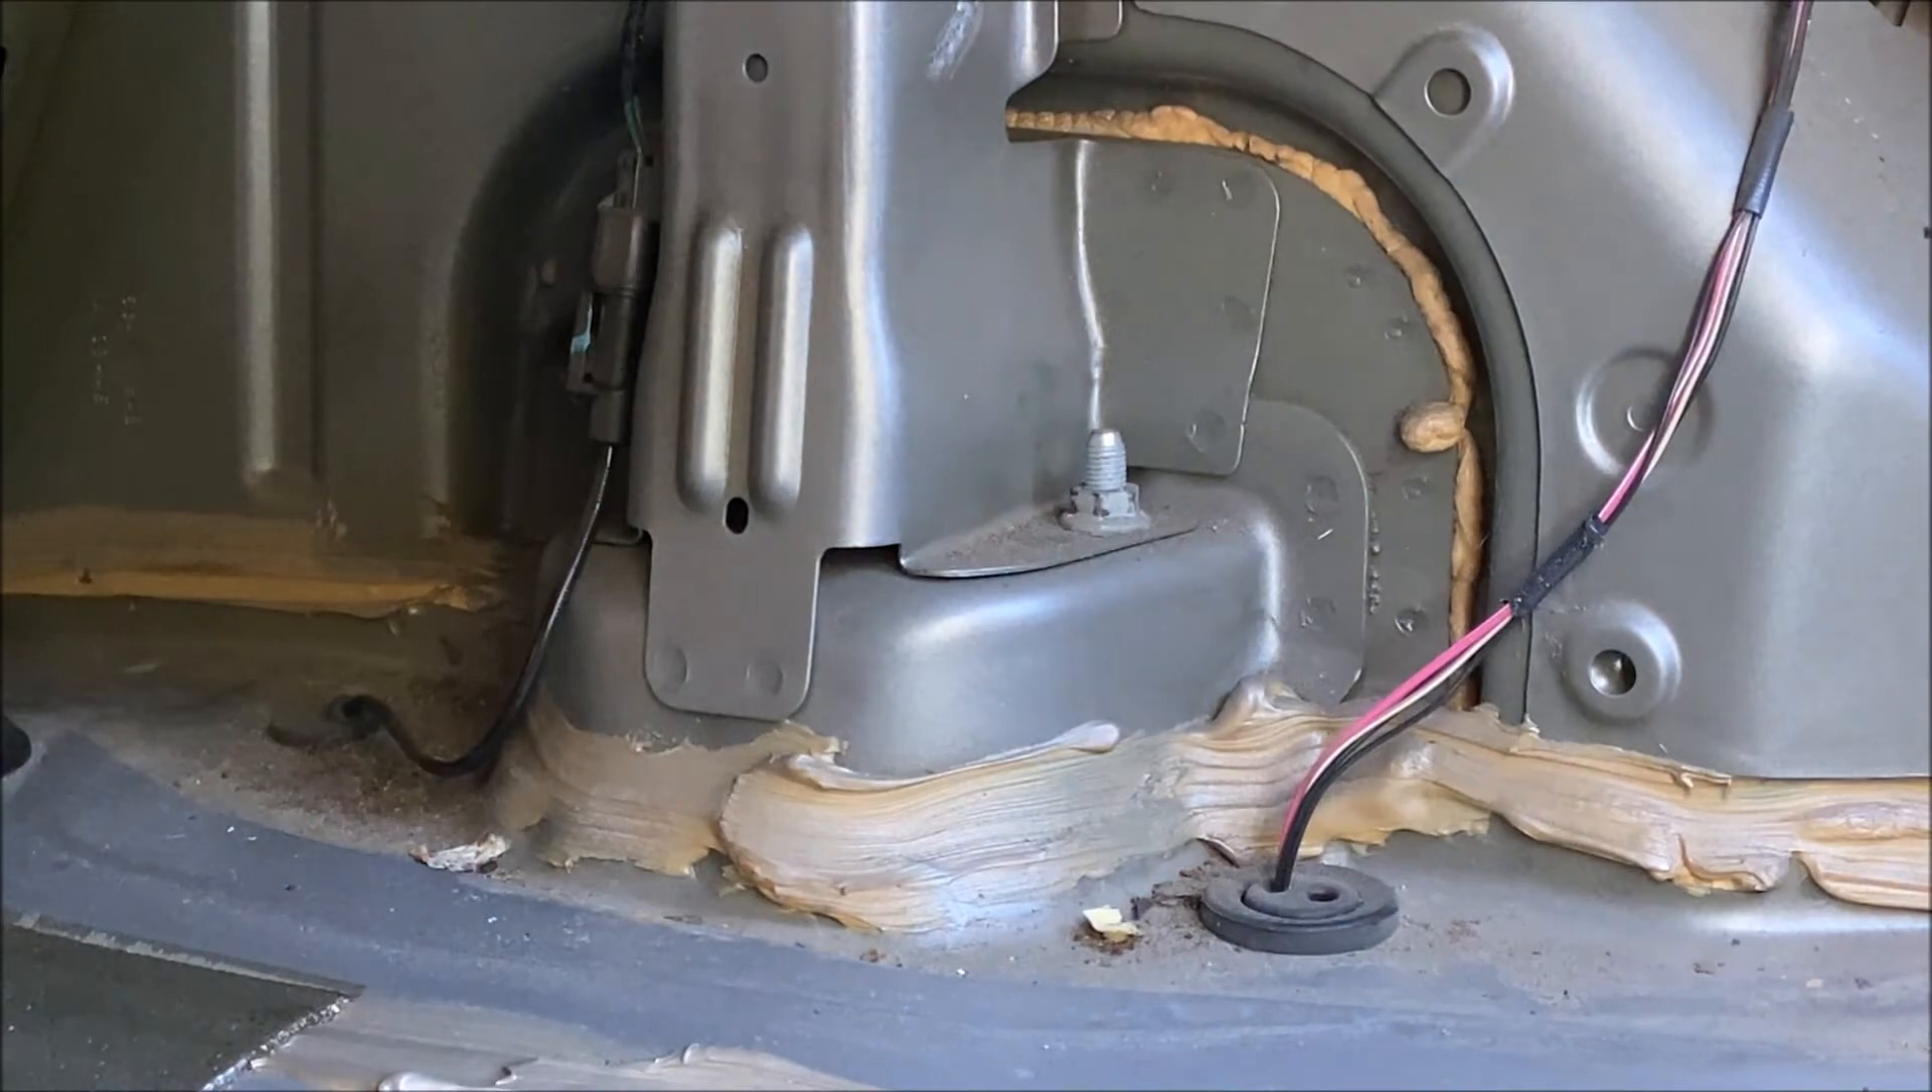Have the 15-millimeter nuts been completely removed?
No.